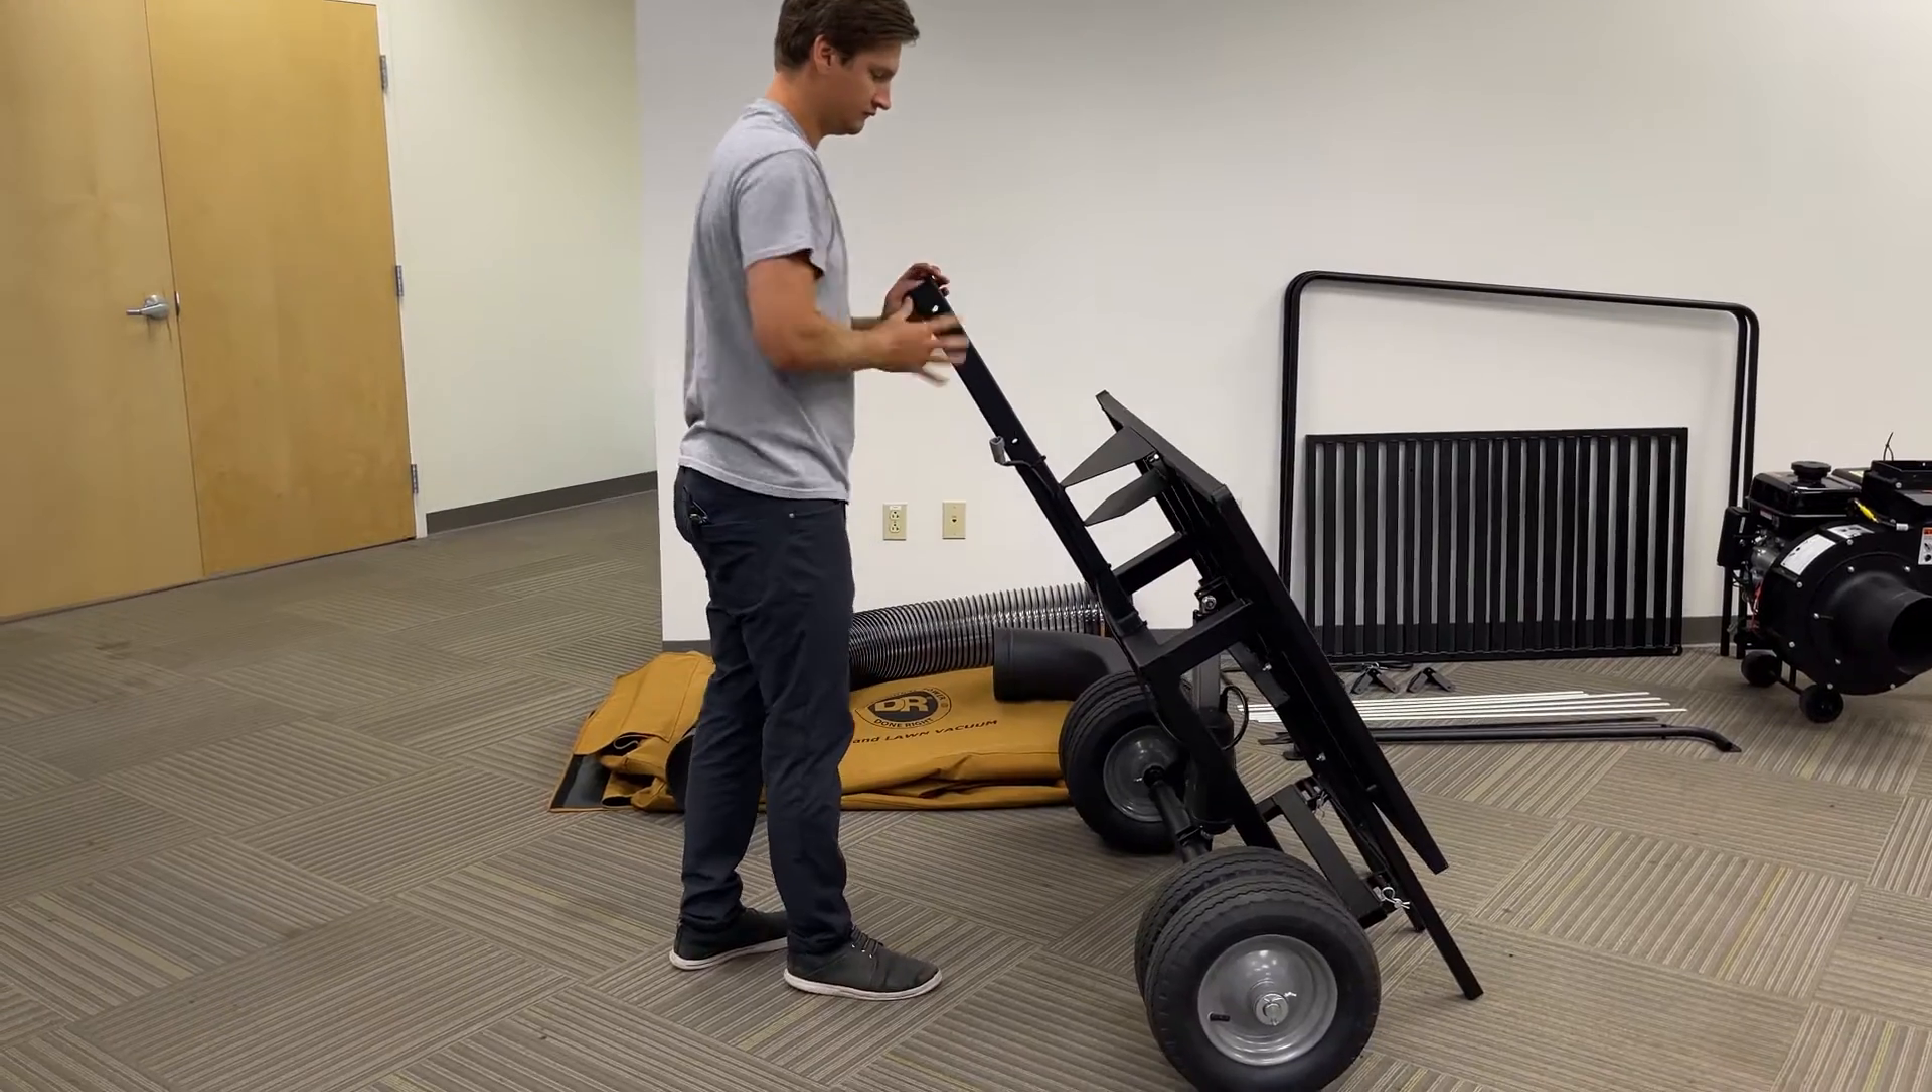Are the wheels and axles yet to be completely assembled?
No.